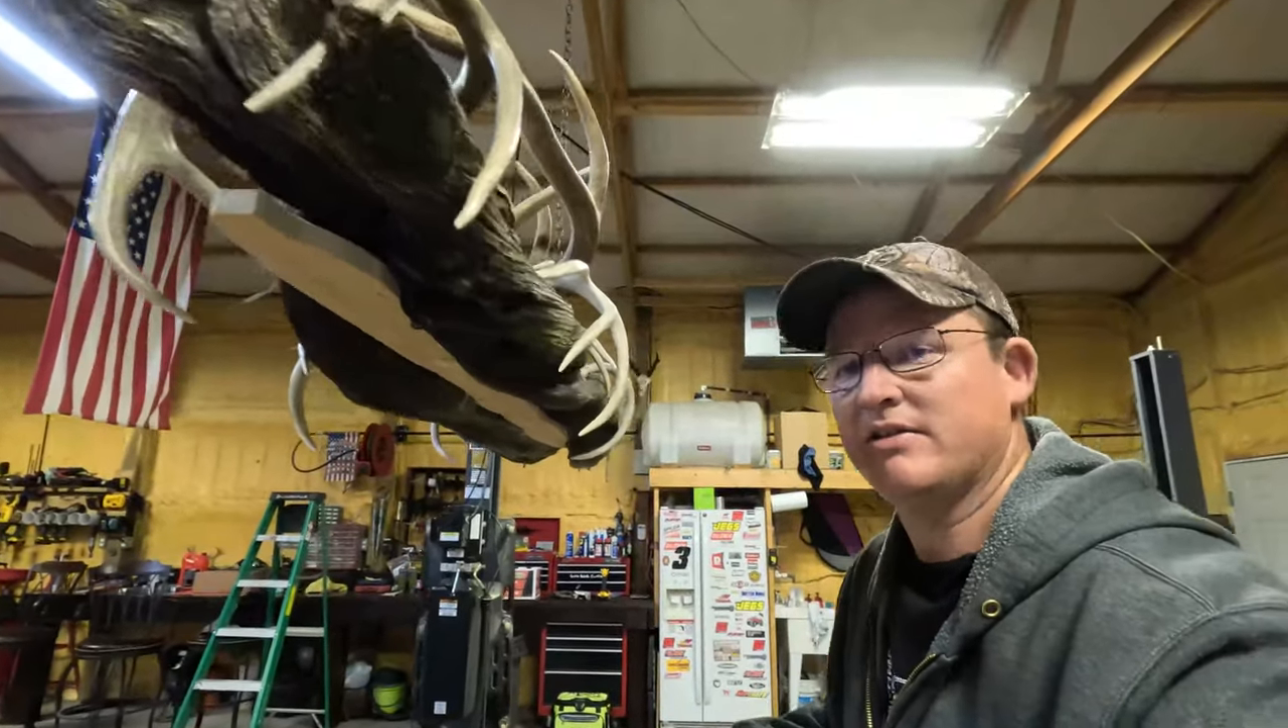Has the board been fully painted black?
No.